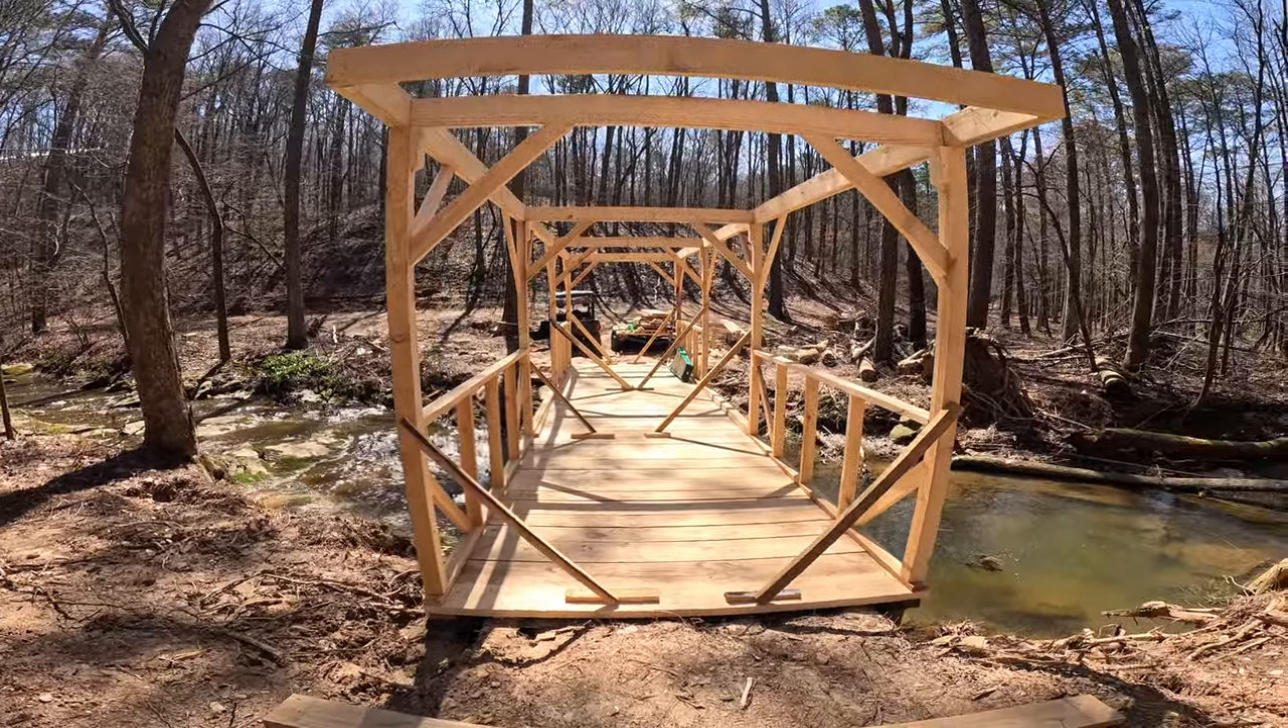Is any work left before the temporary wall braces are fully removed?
Yes.